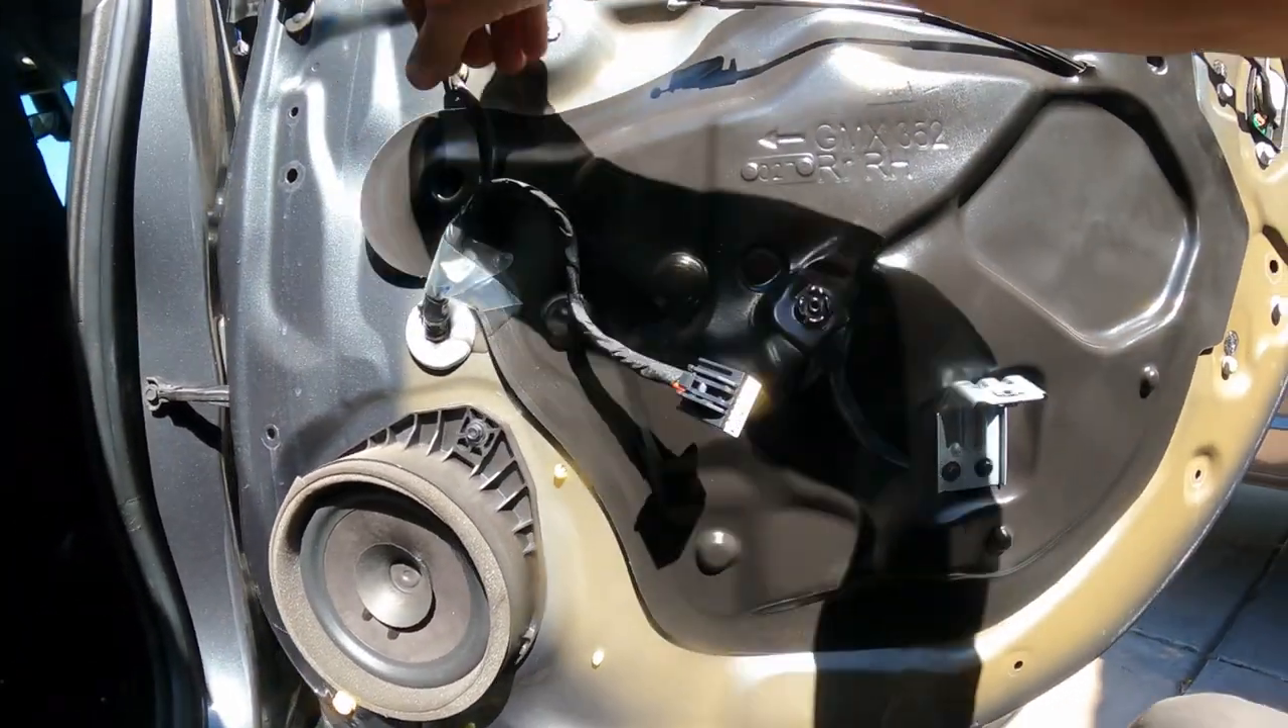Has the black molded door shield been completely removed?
No.